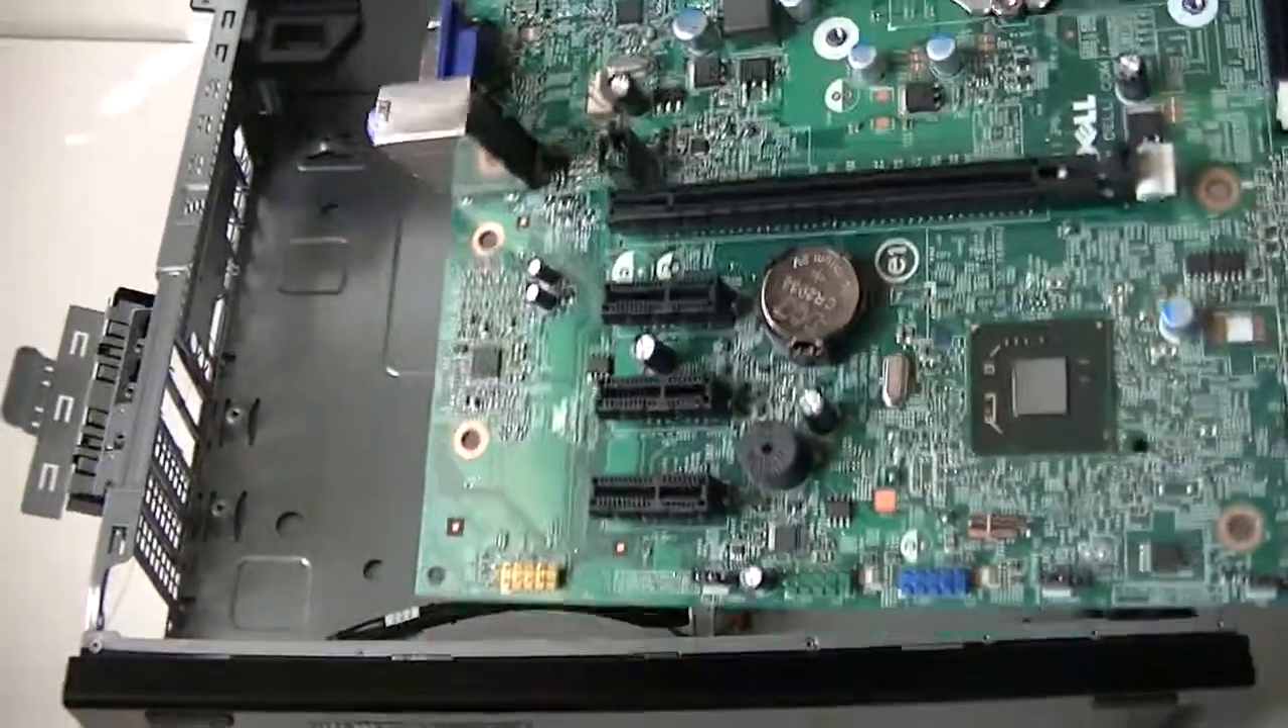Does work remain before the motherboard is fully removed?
Yes.